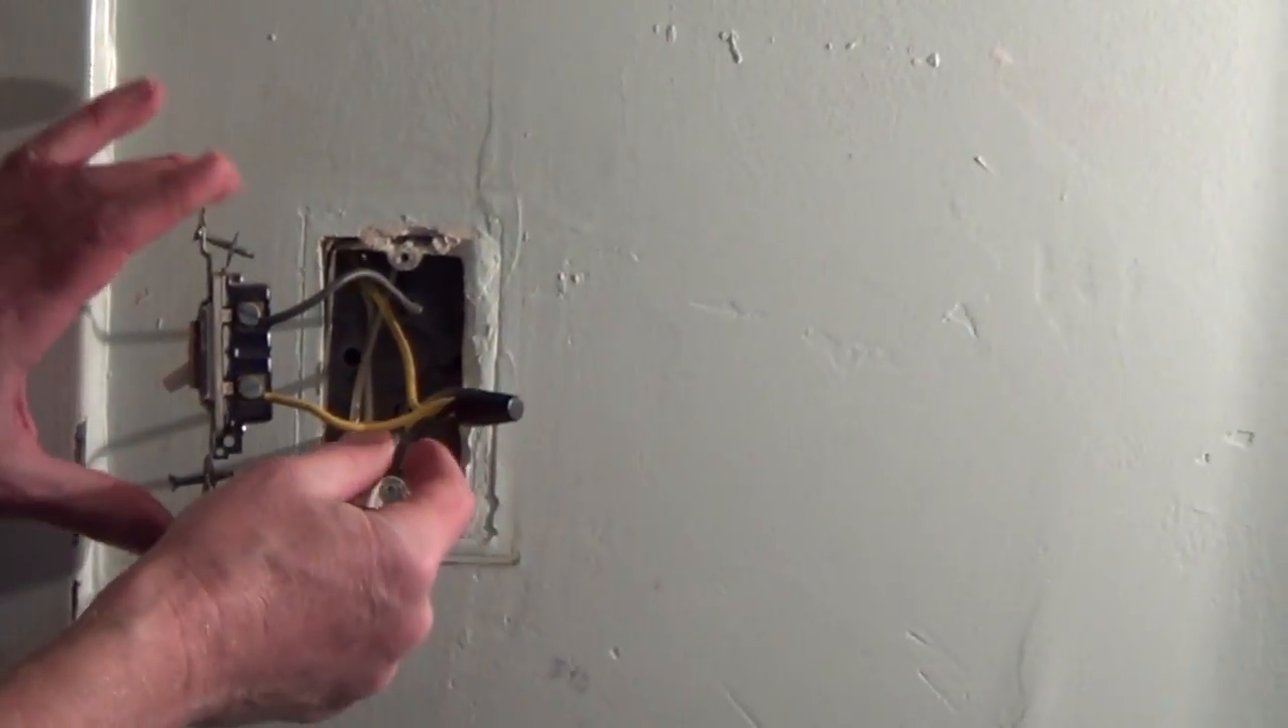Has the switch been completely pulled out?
Yes.